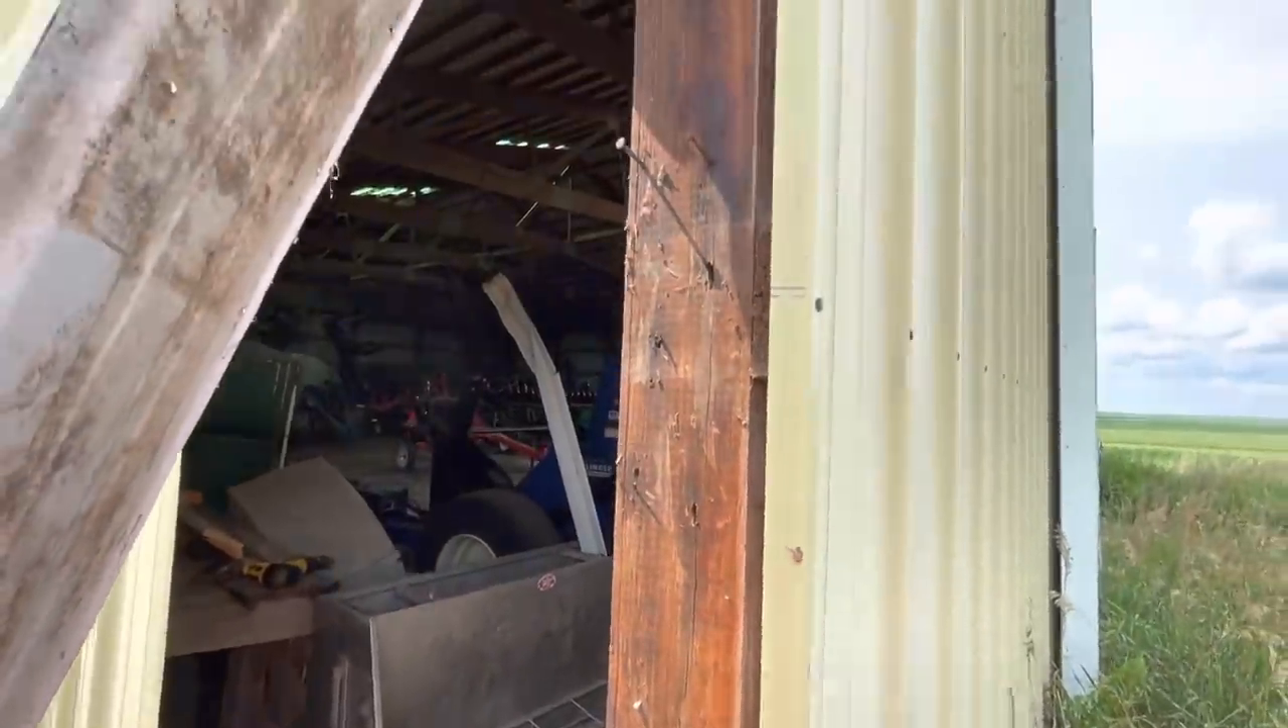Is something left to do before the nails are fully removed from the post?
Yes.